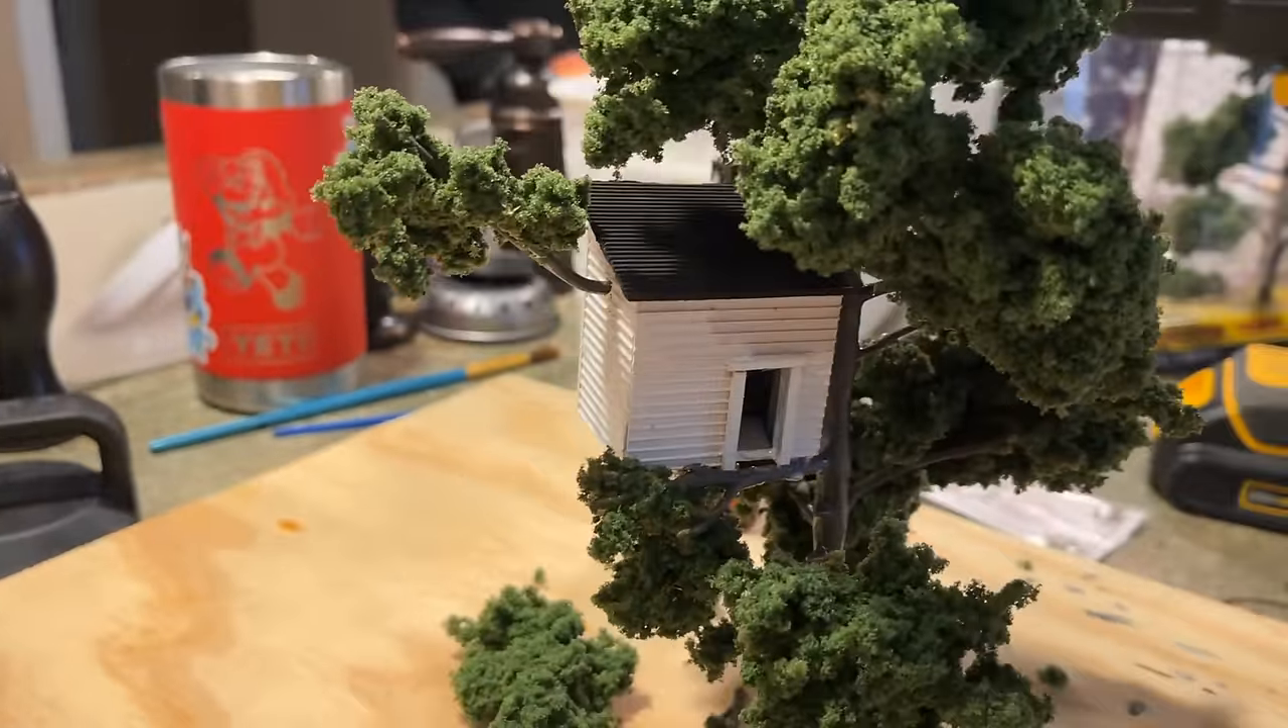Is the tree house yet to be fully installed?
No.